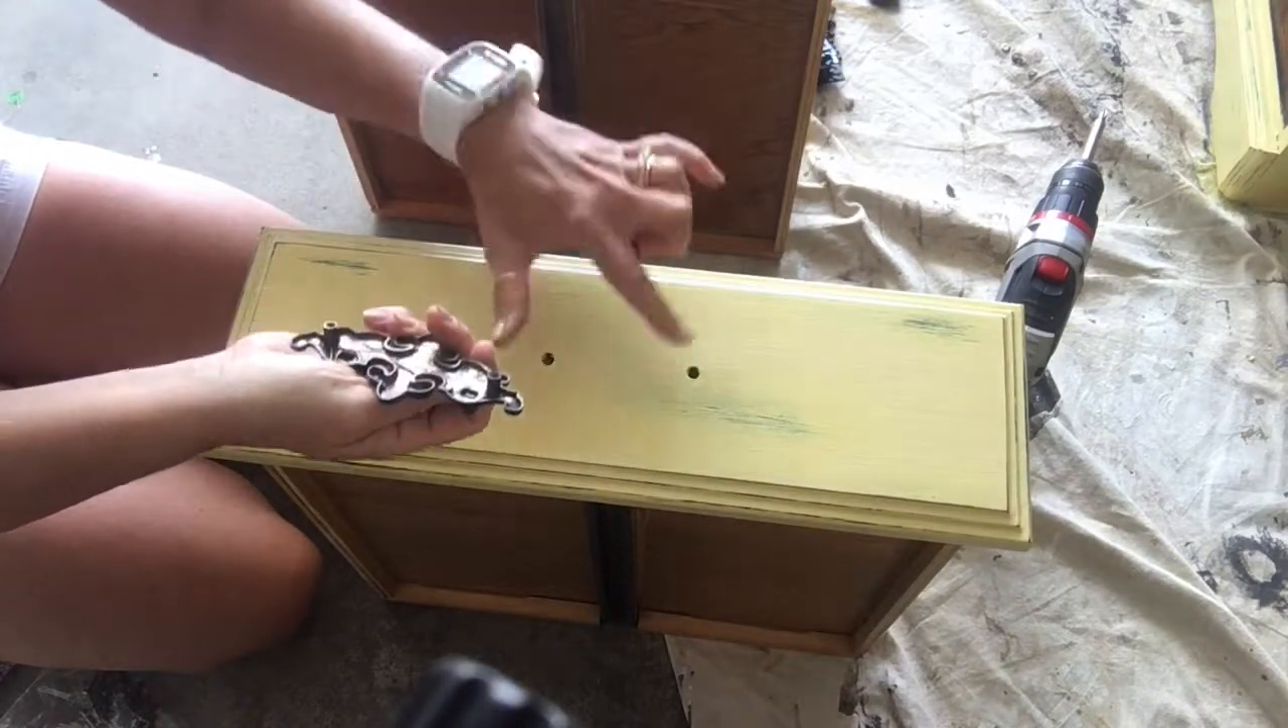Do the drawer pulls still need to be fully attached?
Yes.